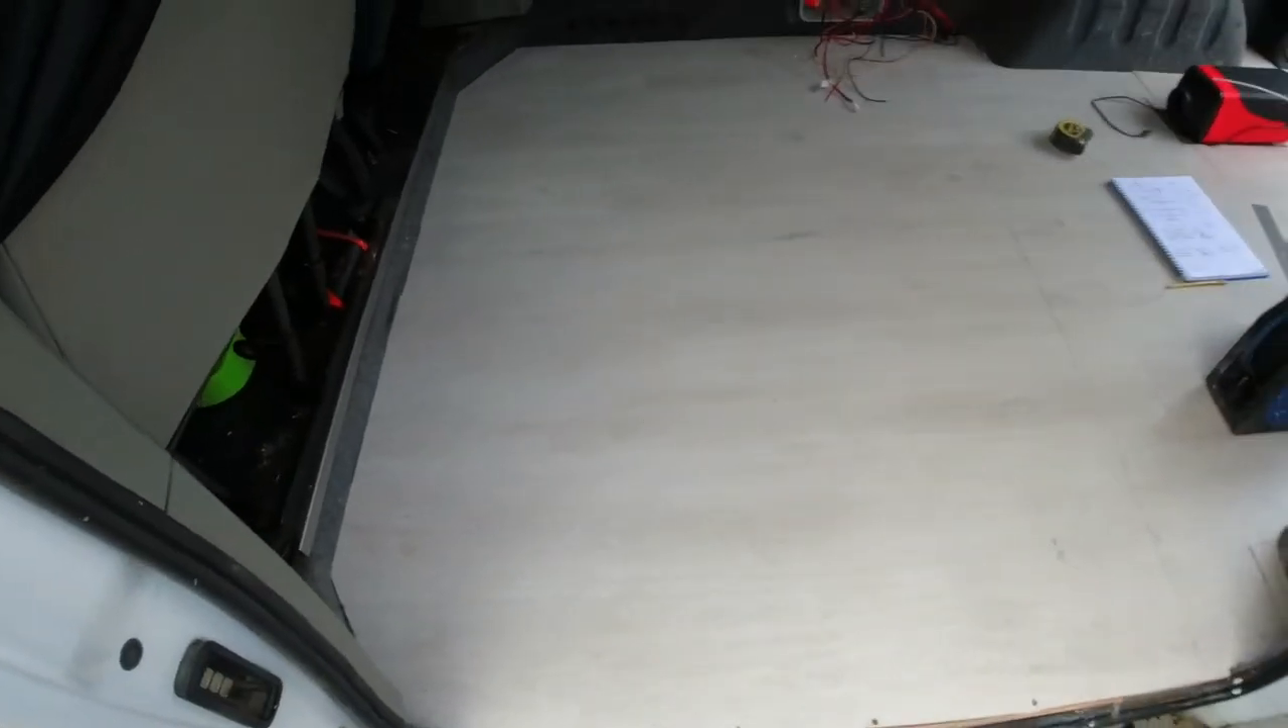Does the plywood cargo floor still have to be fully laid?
No.